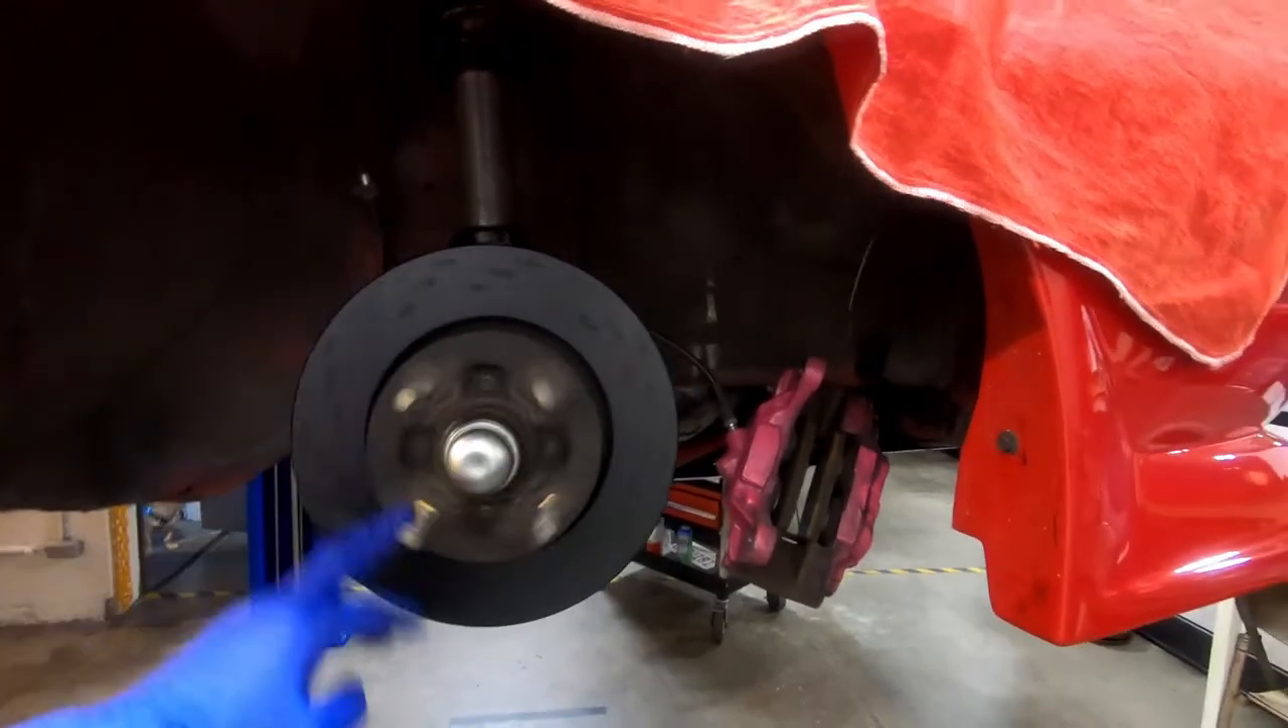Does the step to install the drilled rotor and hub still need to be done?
No.